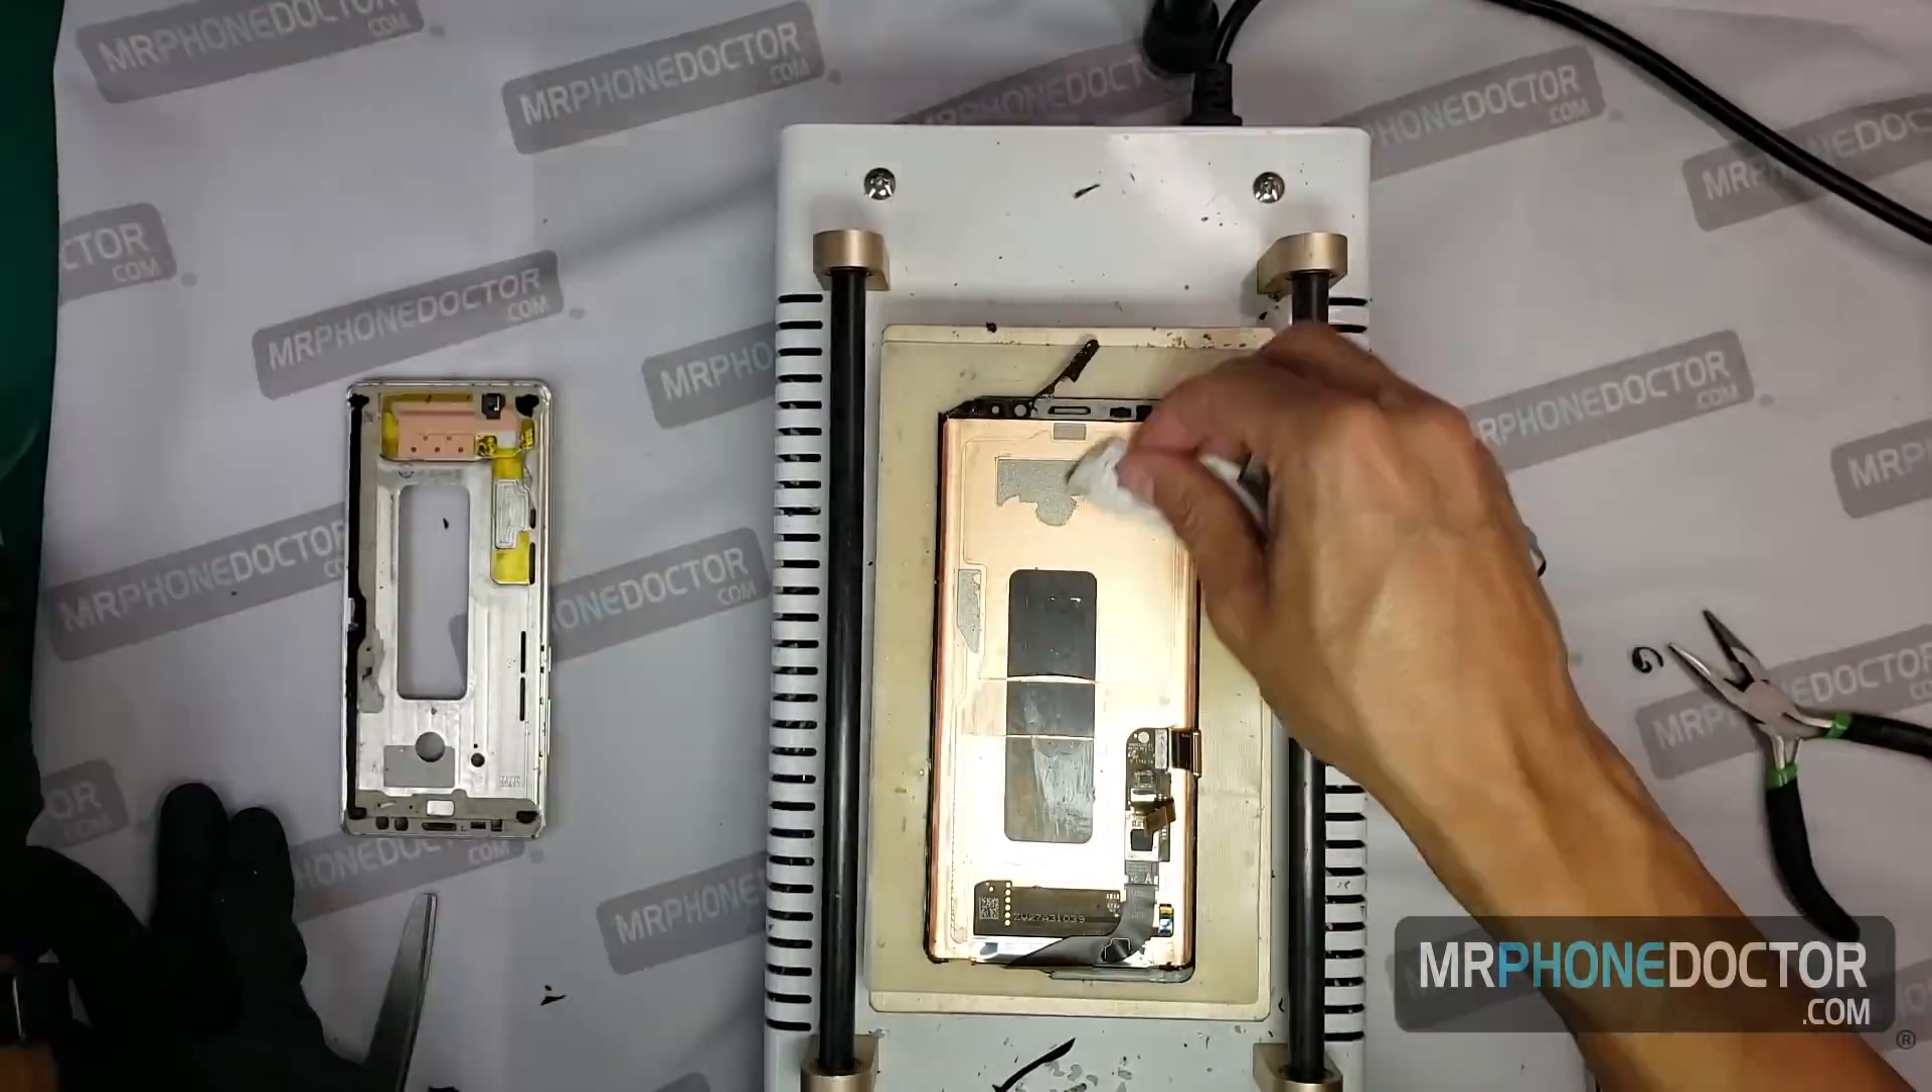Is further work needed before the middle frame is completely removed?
No.